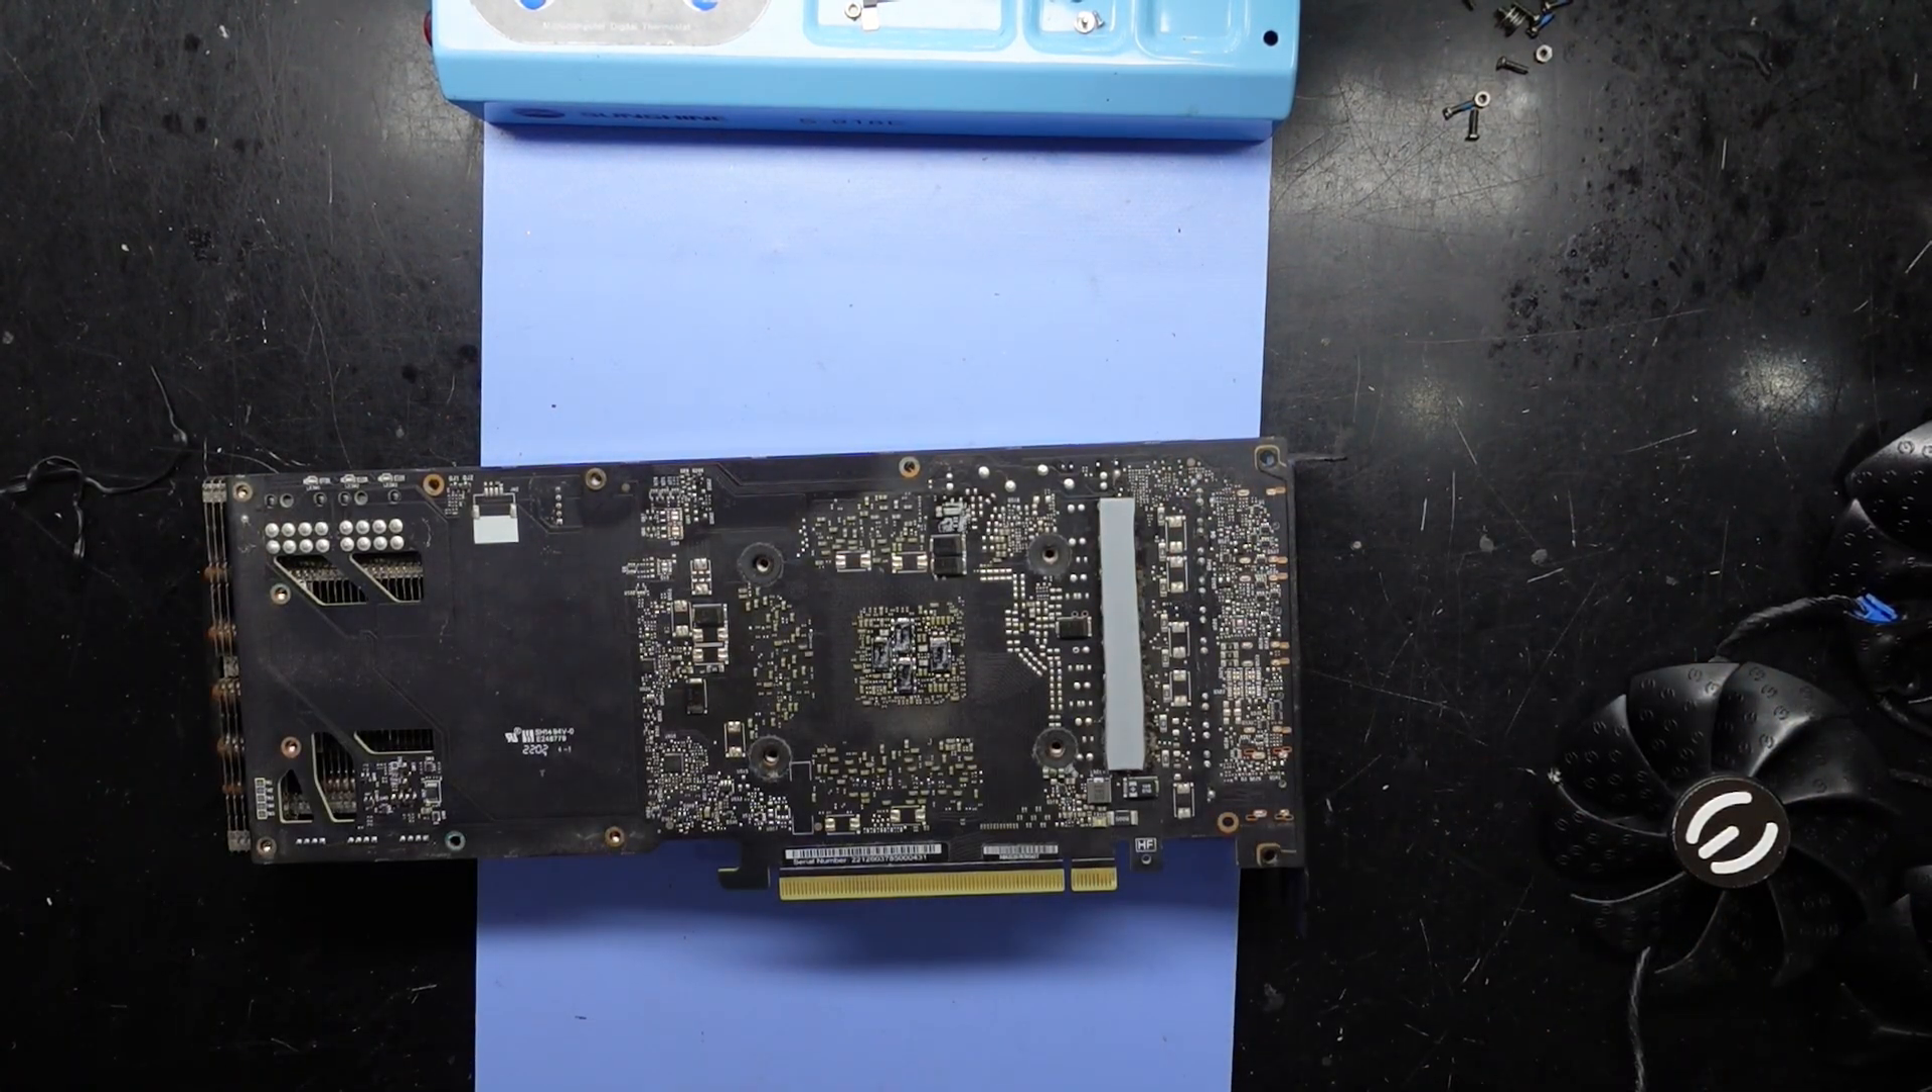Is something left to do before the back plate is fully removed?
No.